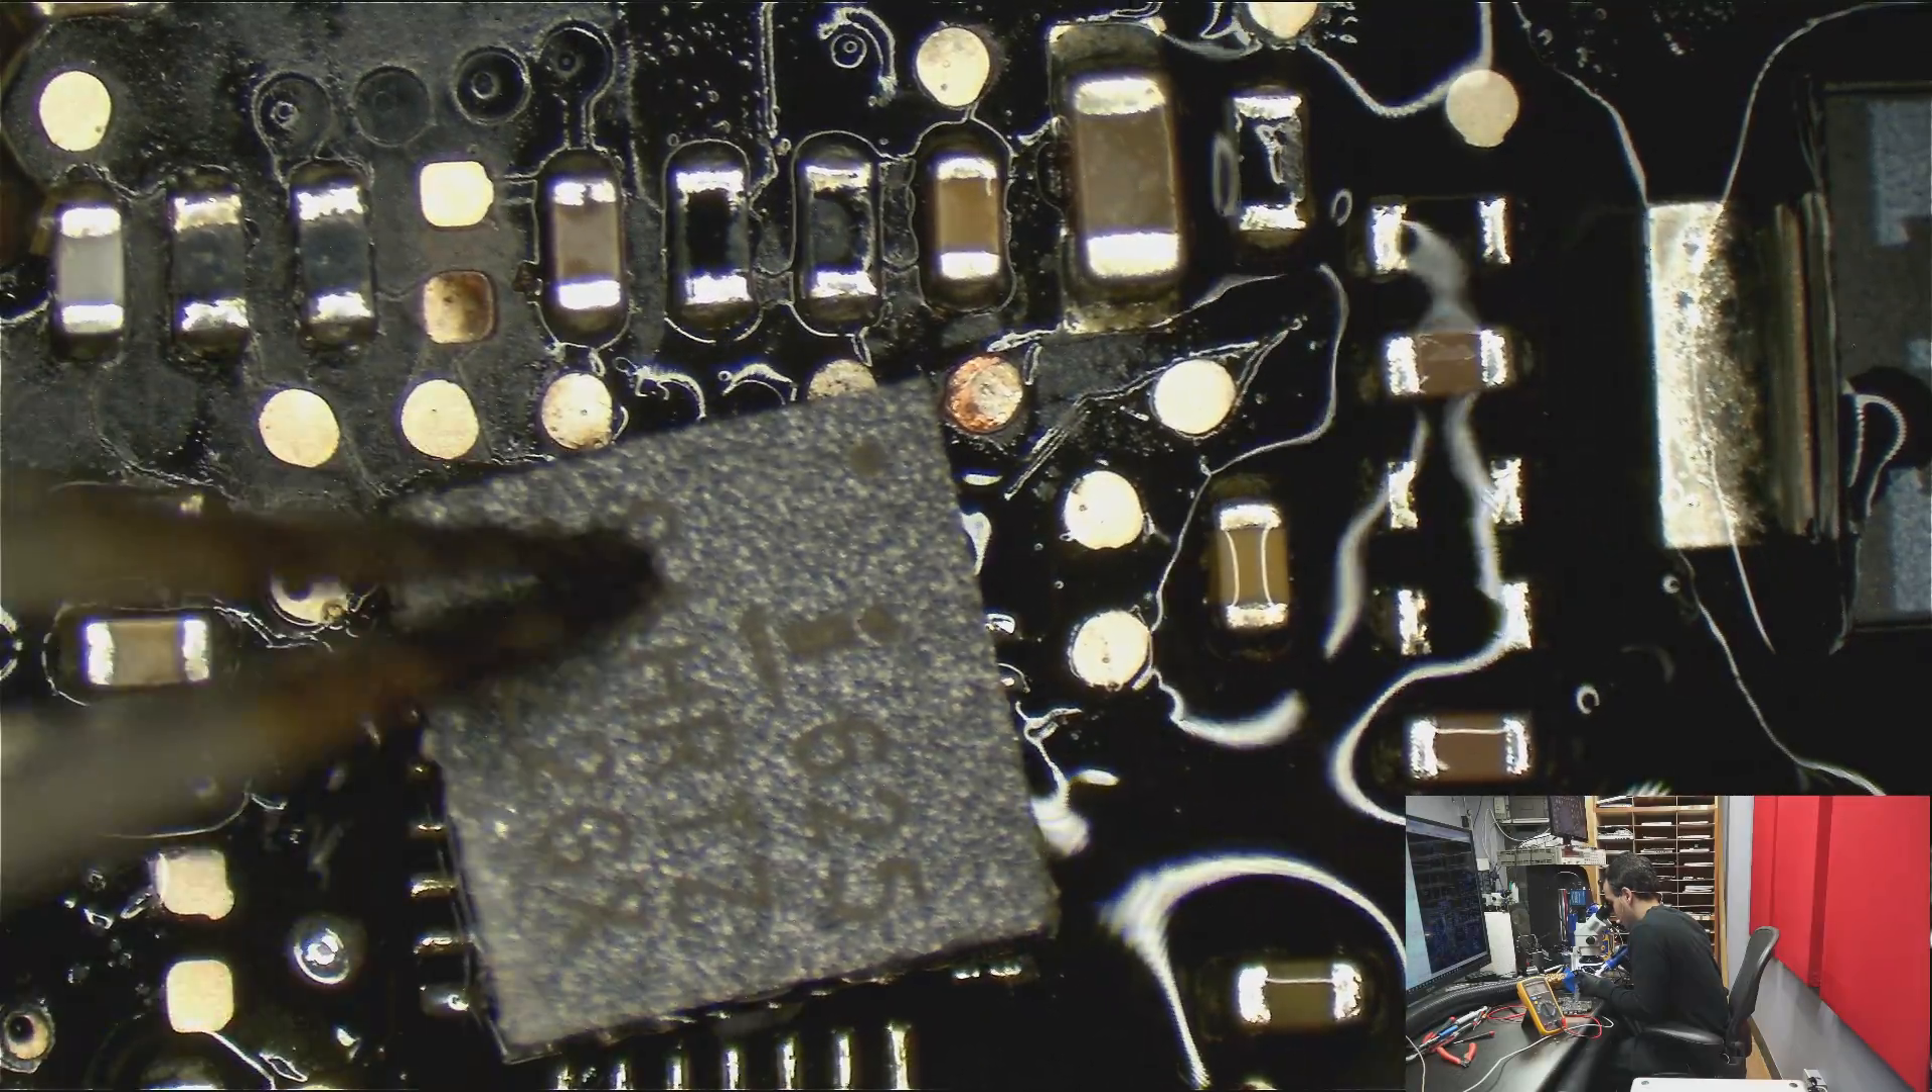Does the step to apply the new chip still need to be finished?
Yes.